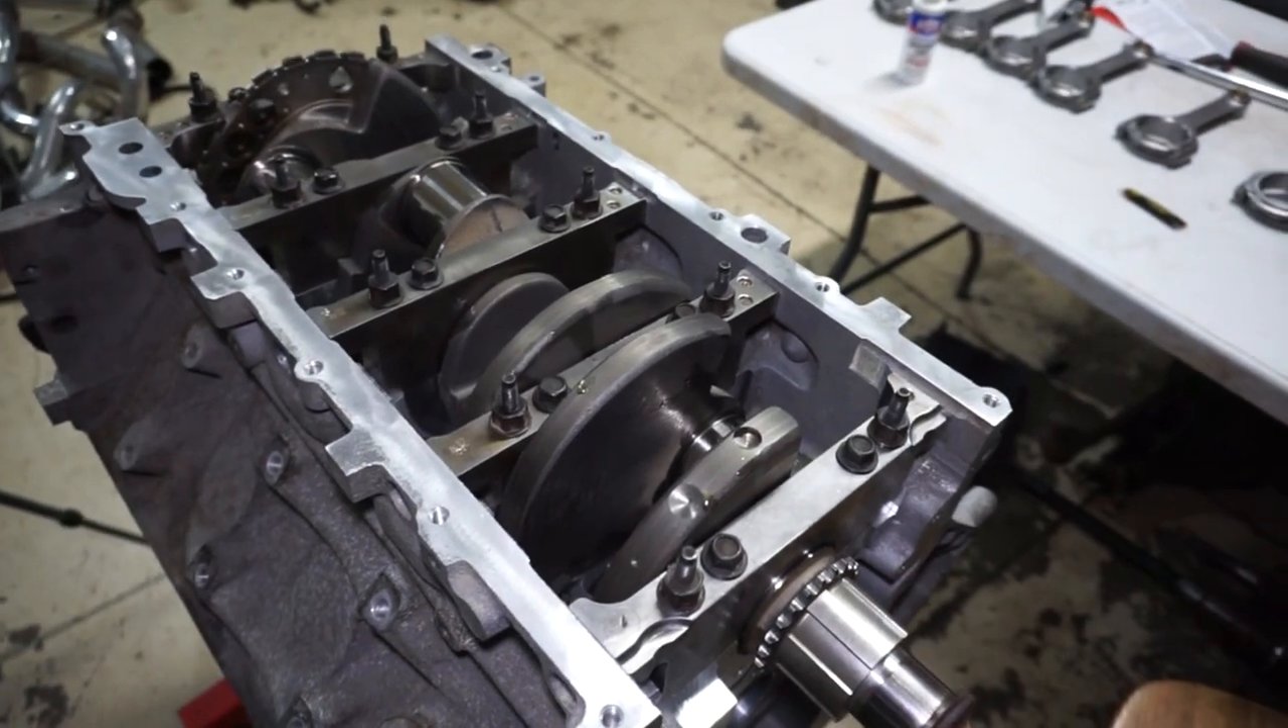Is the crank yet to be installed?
No.